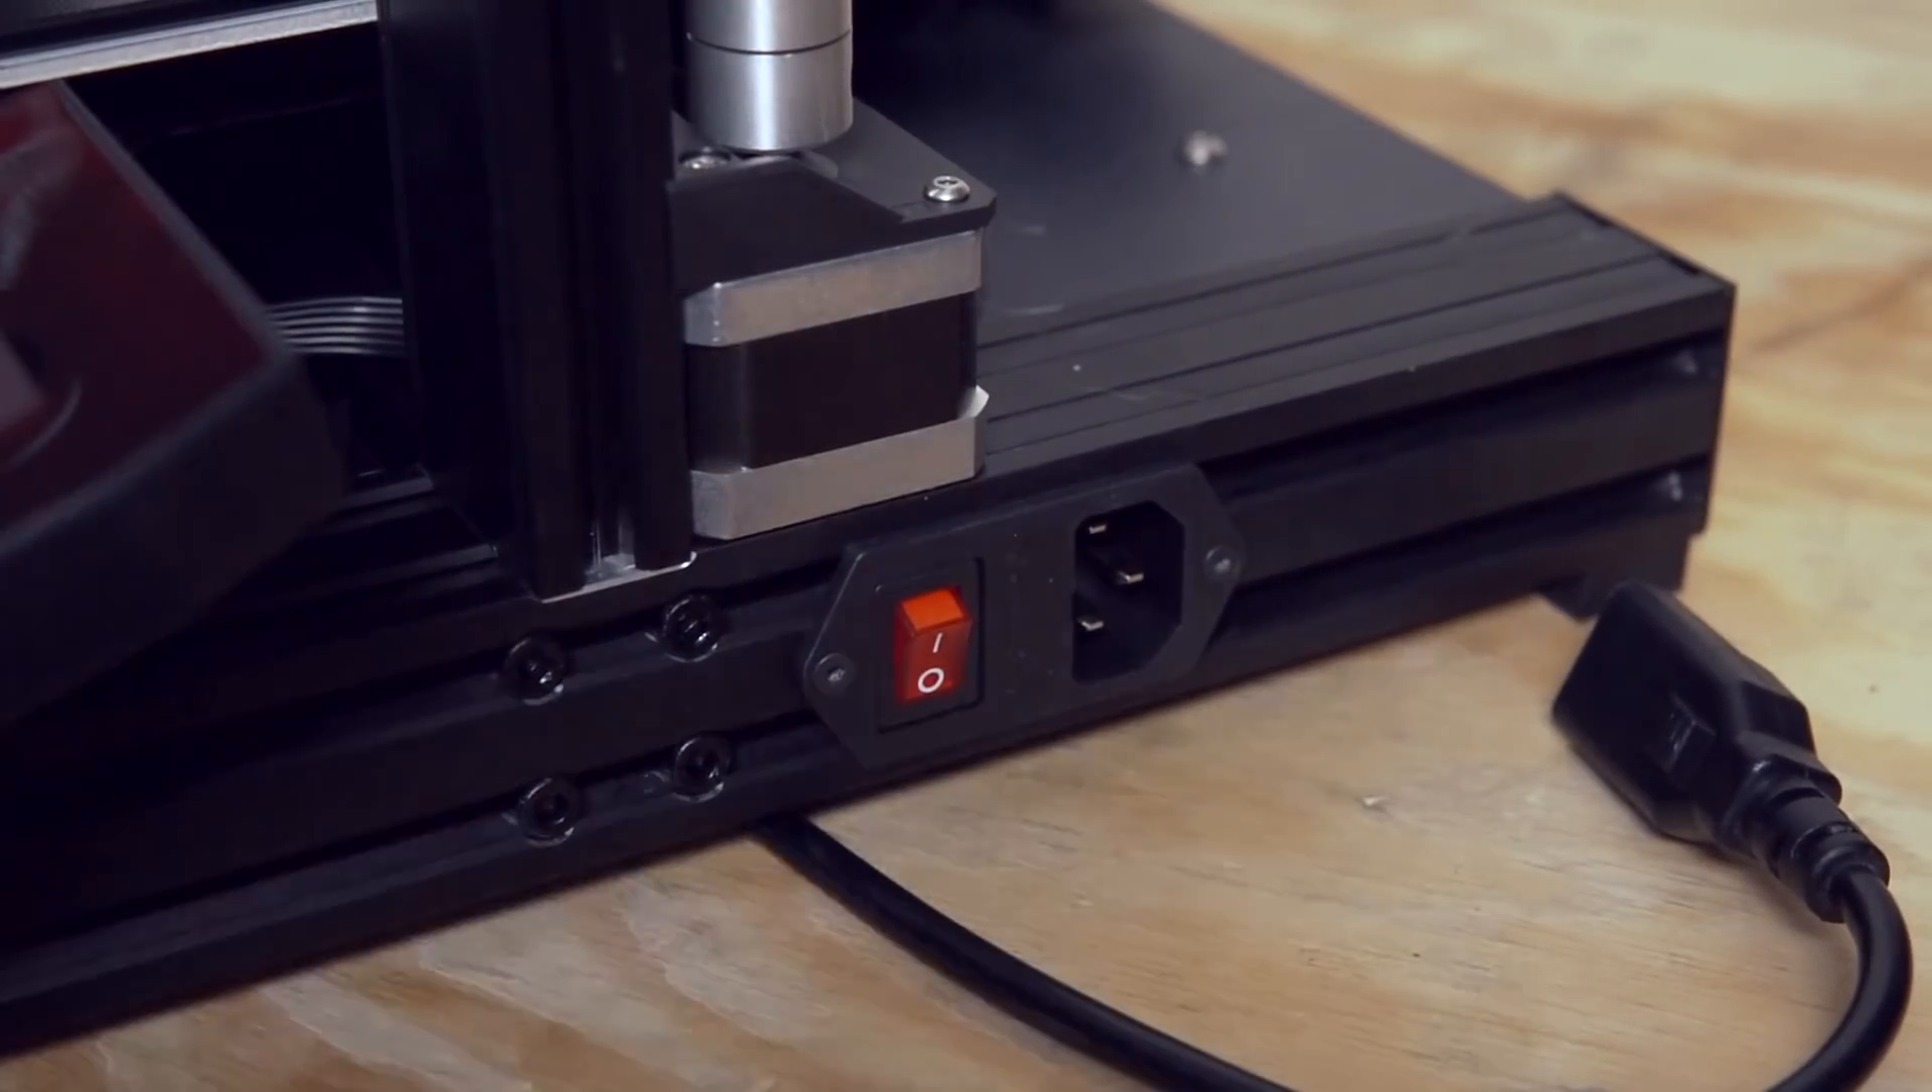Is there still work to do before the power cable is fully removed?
No.